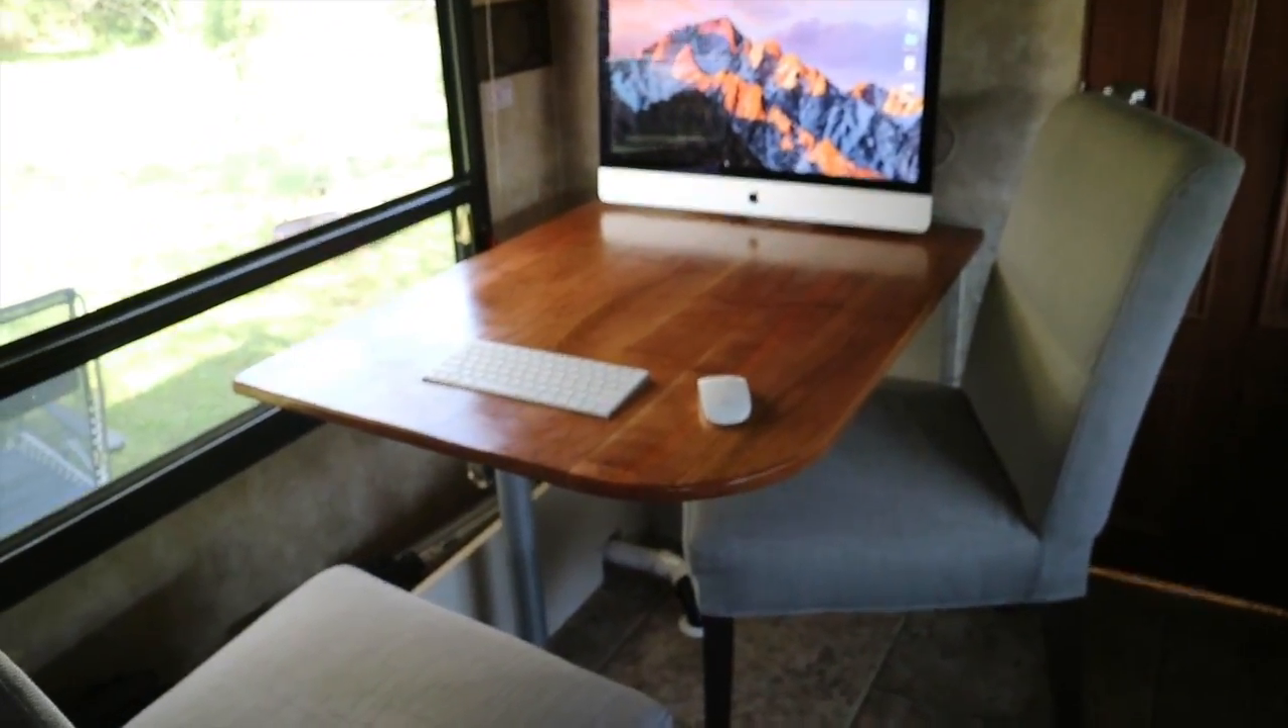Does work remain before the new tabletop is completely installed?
No.